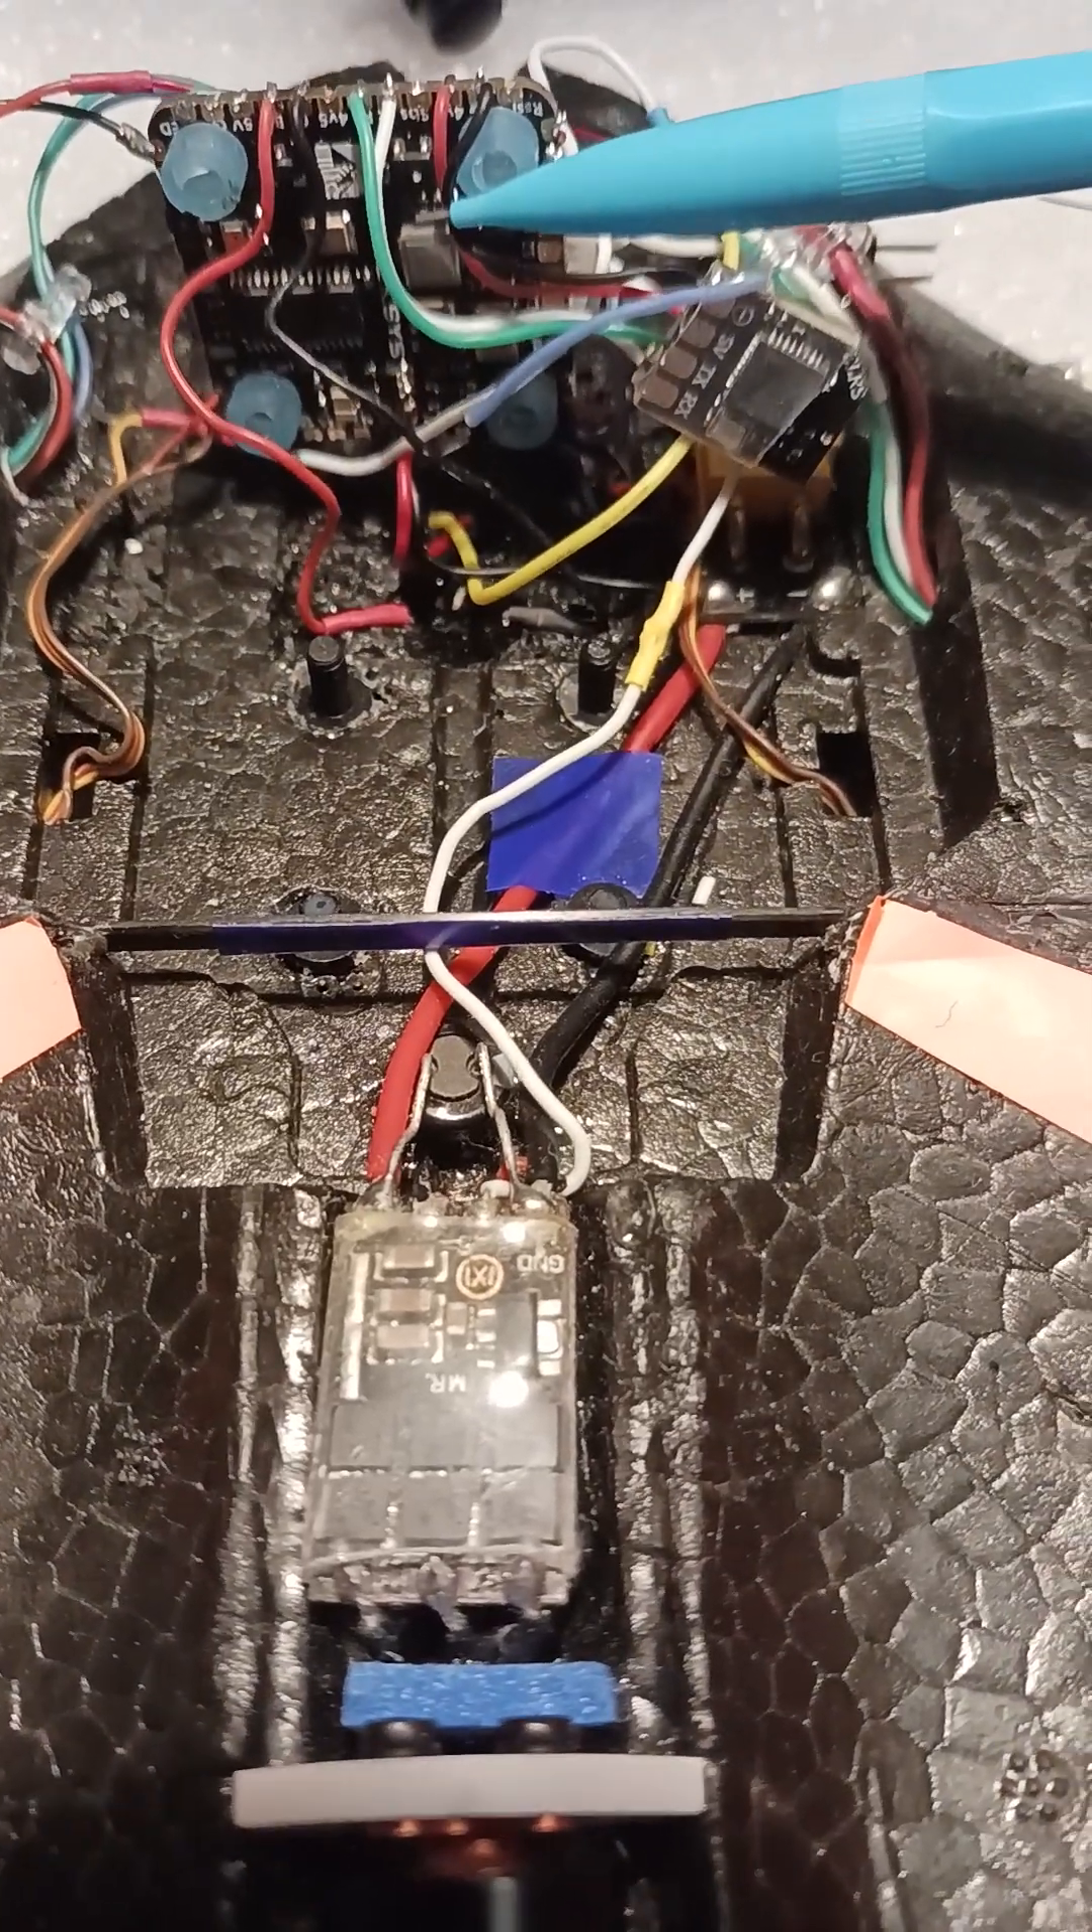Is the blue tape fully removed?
No.